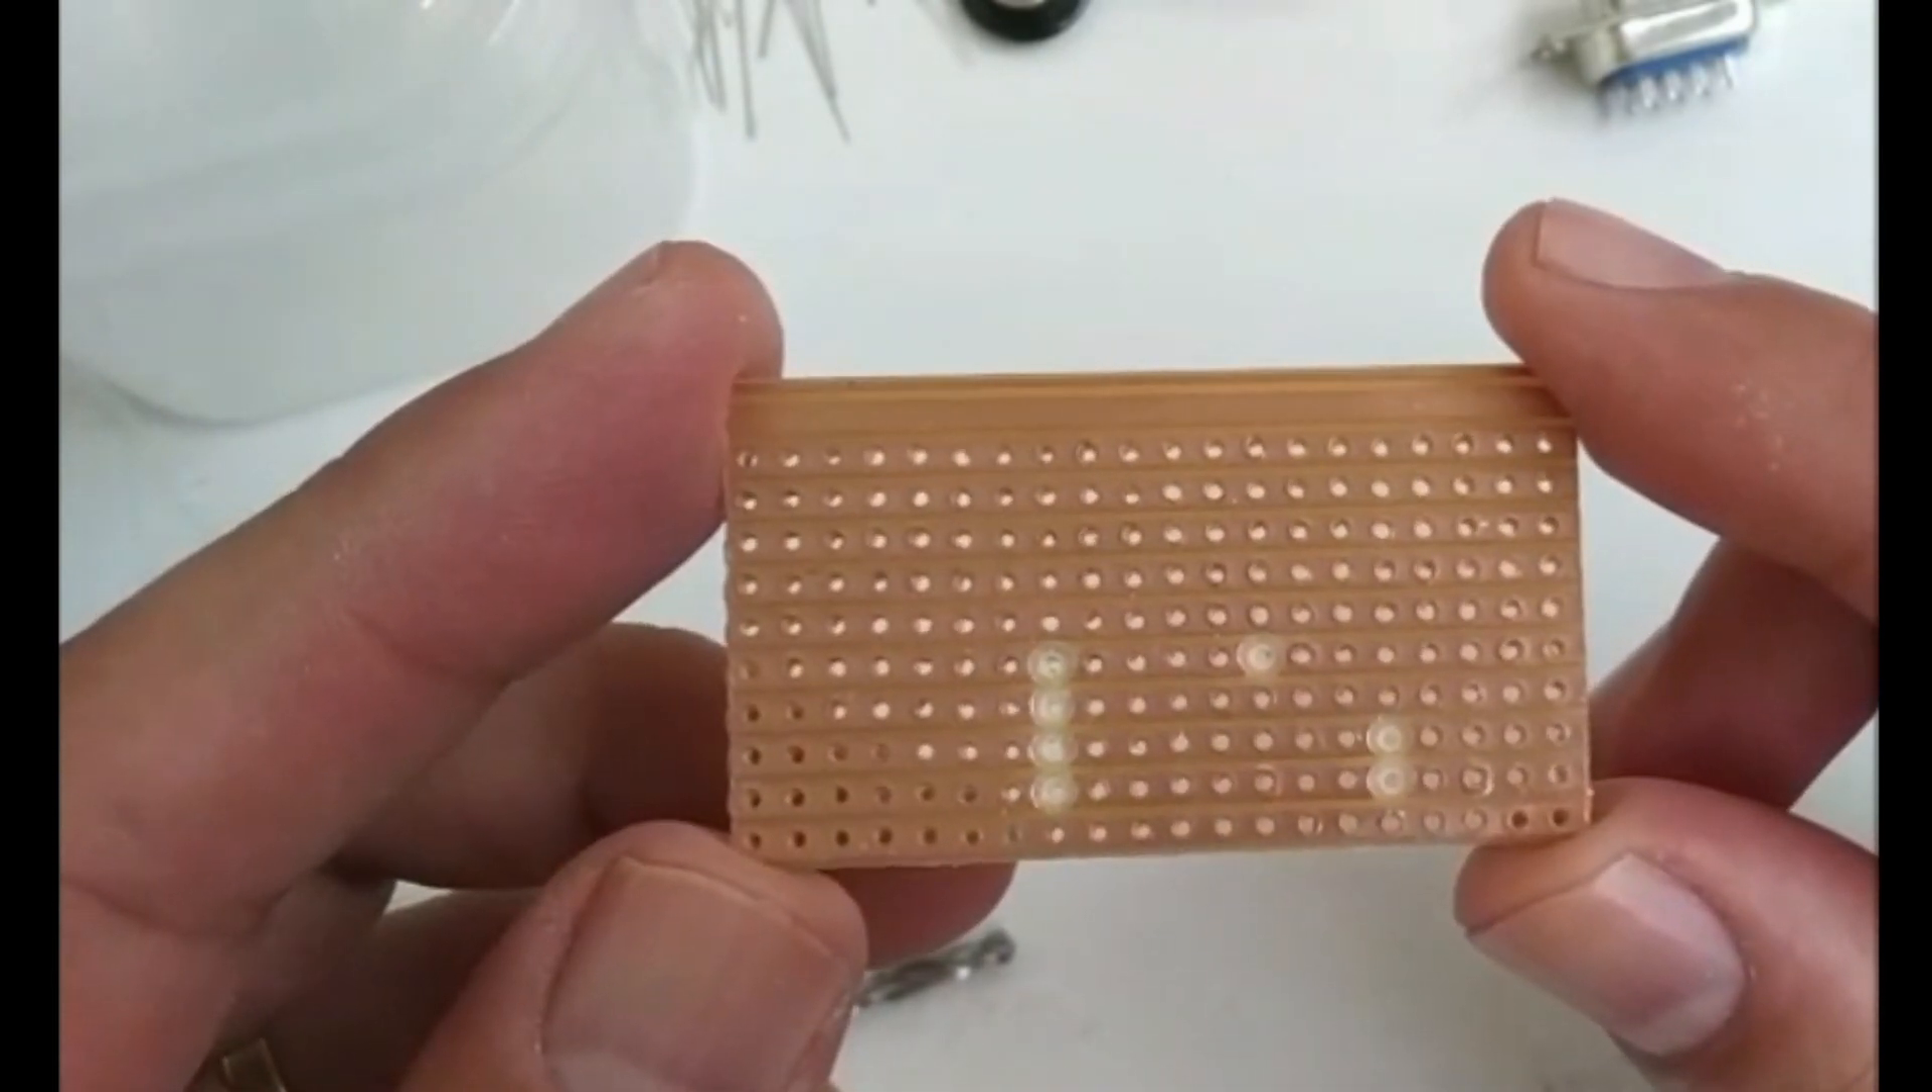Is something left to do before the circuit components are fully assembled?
Yes.